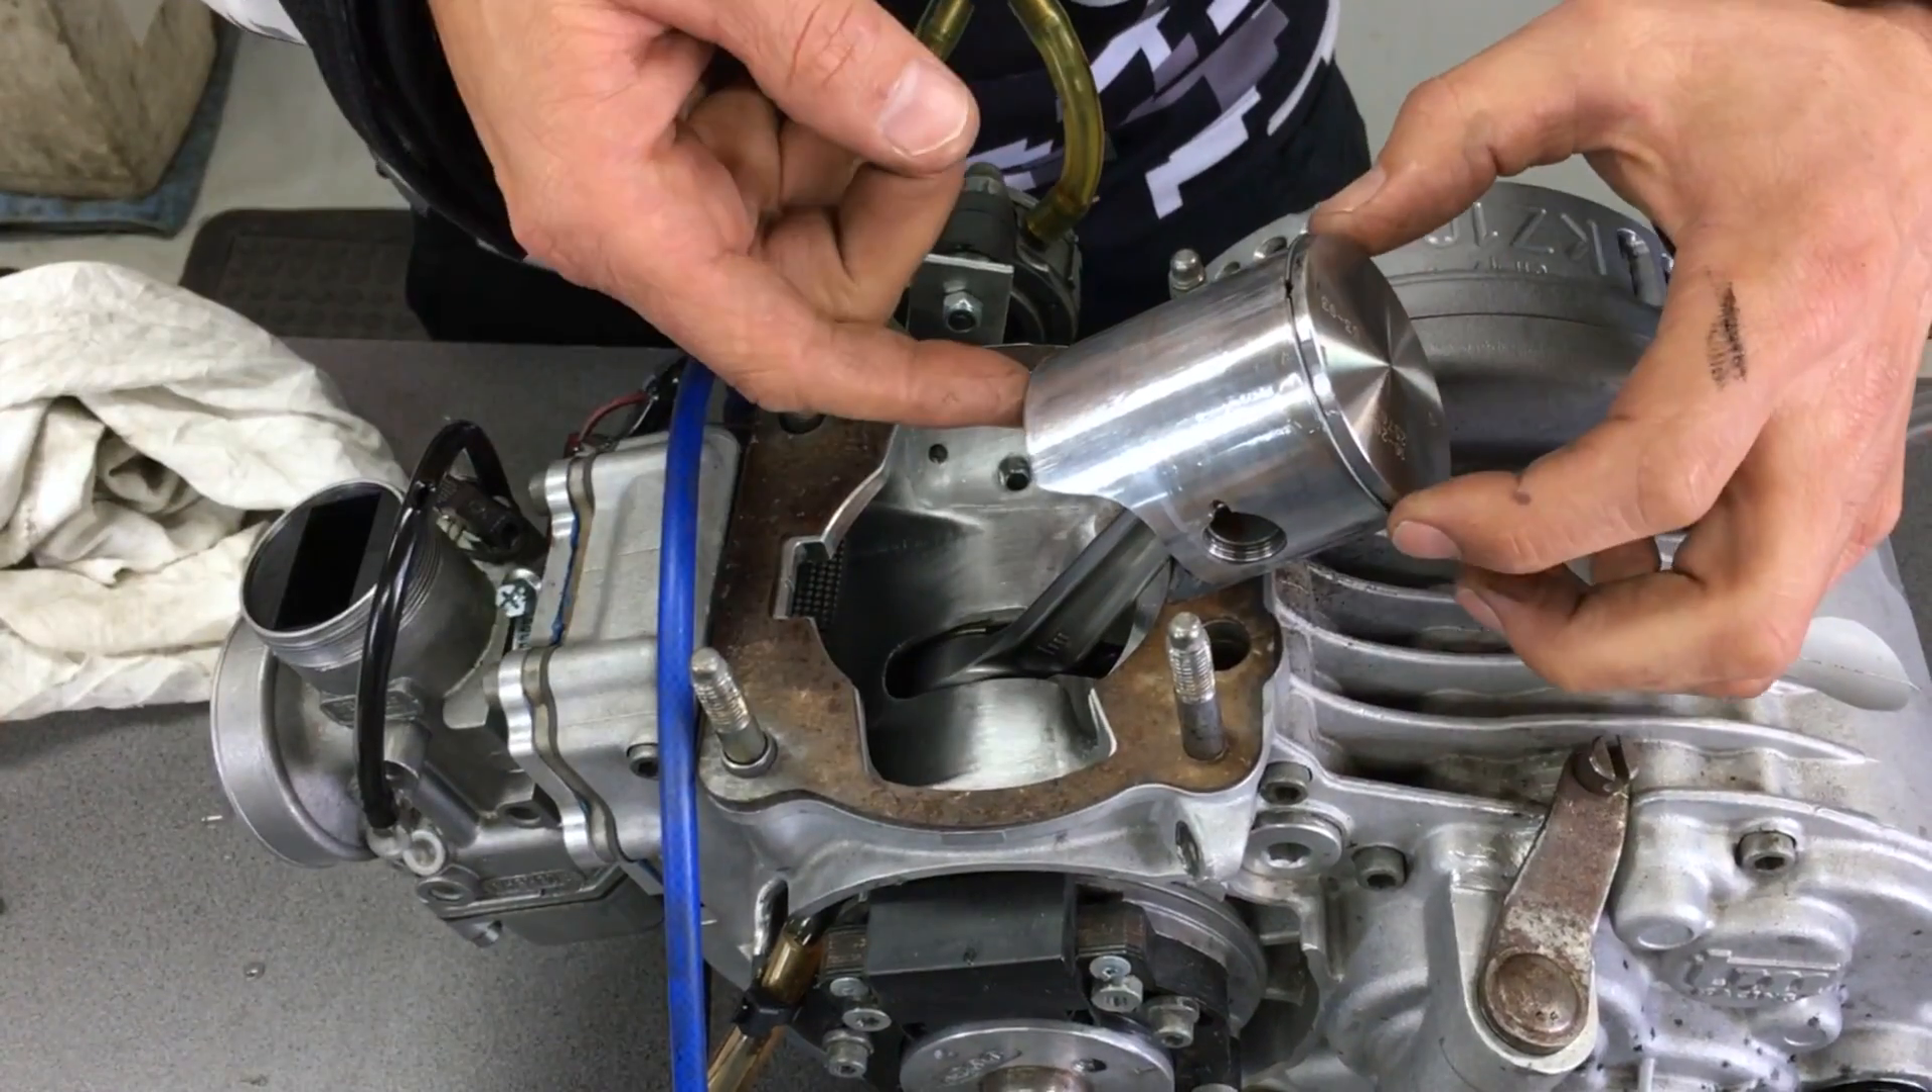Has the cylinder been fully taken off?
Yes.